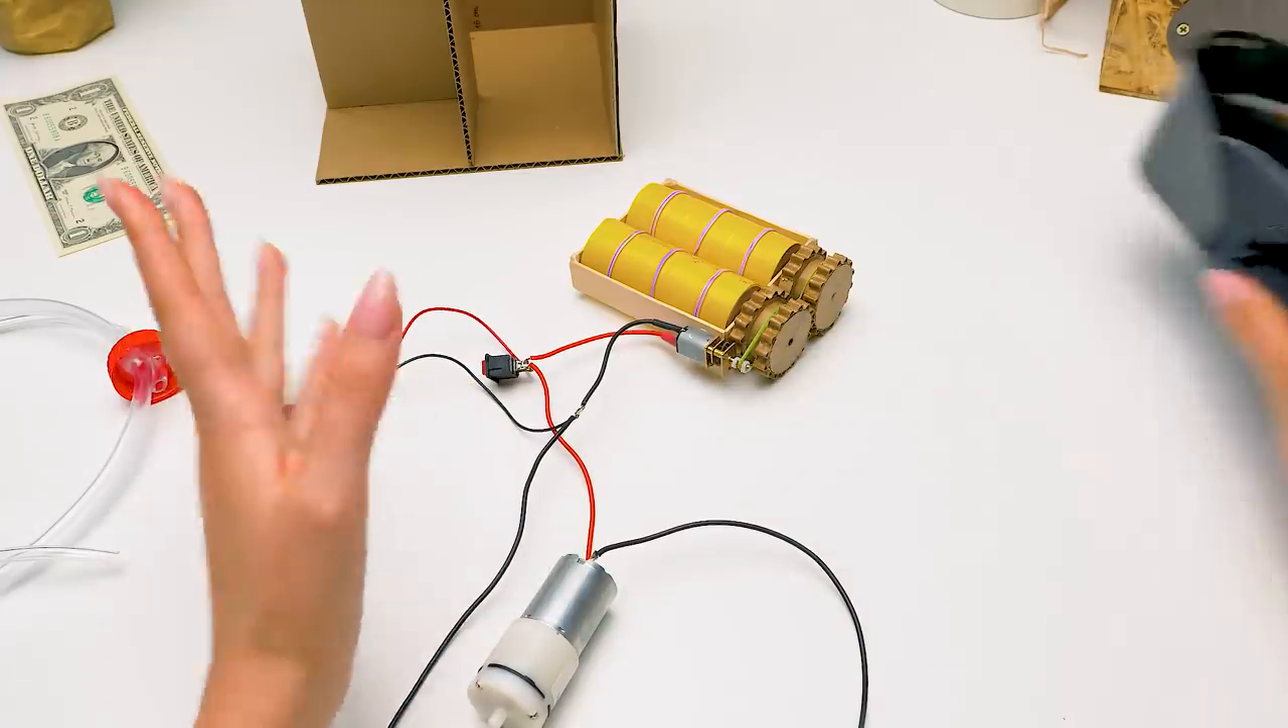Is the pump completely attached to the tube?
No.